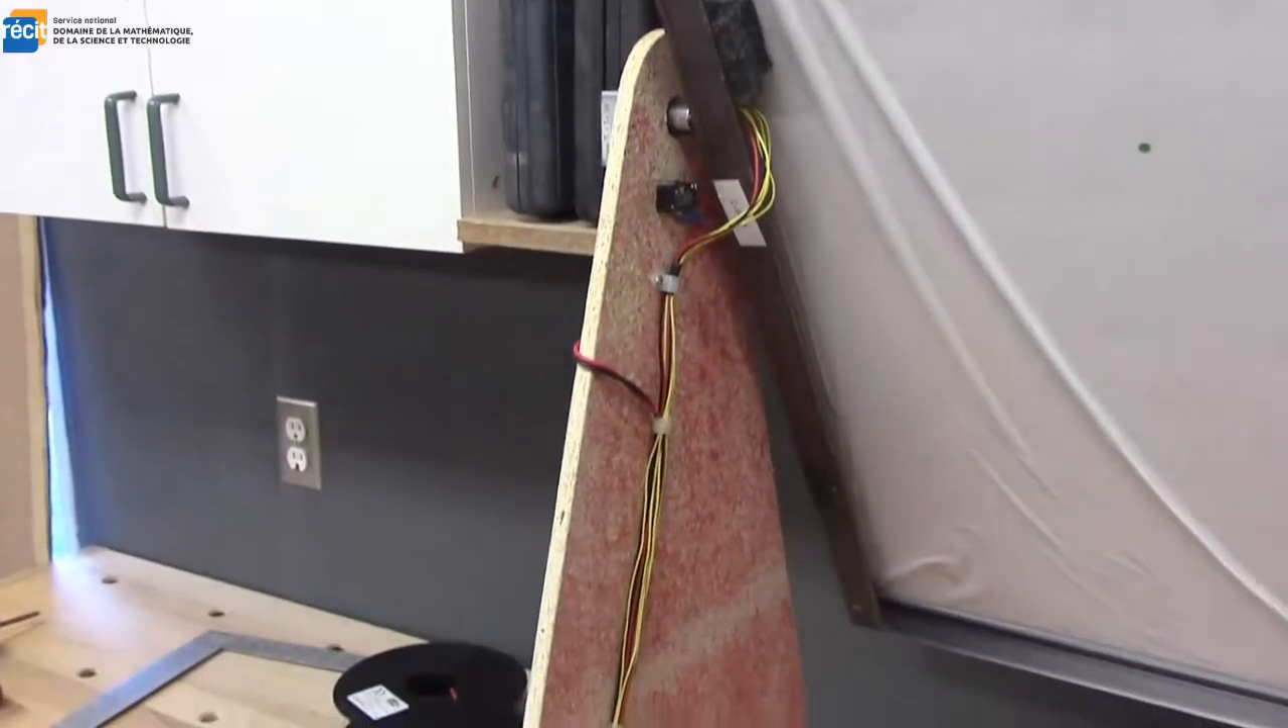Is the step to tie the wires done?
Yes.